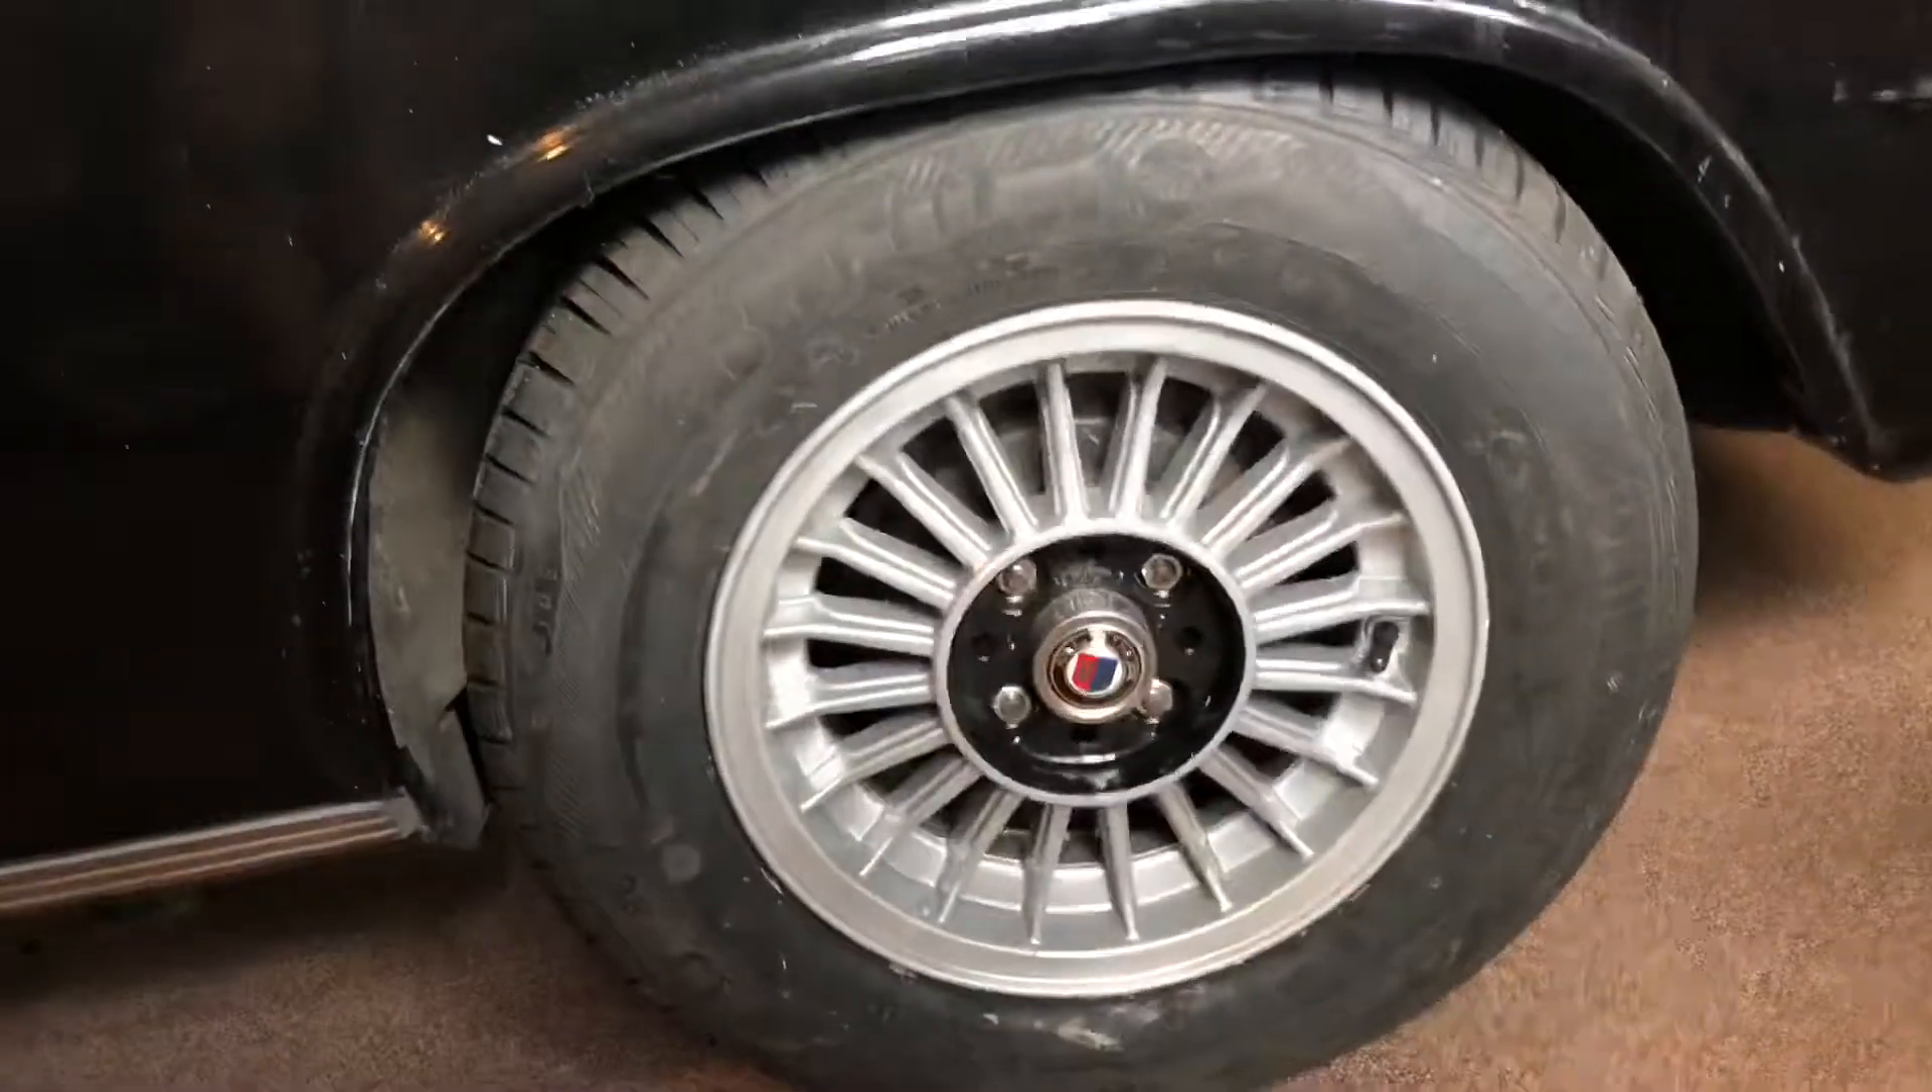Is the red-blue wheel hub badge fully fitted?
Yes.